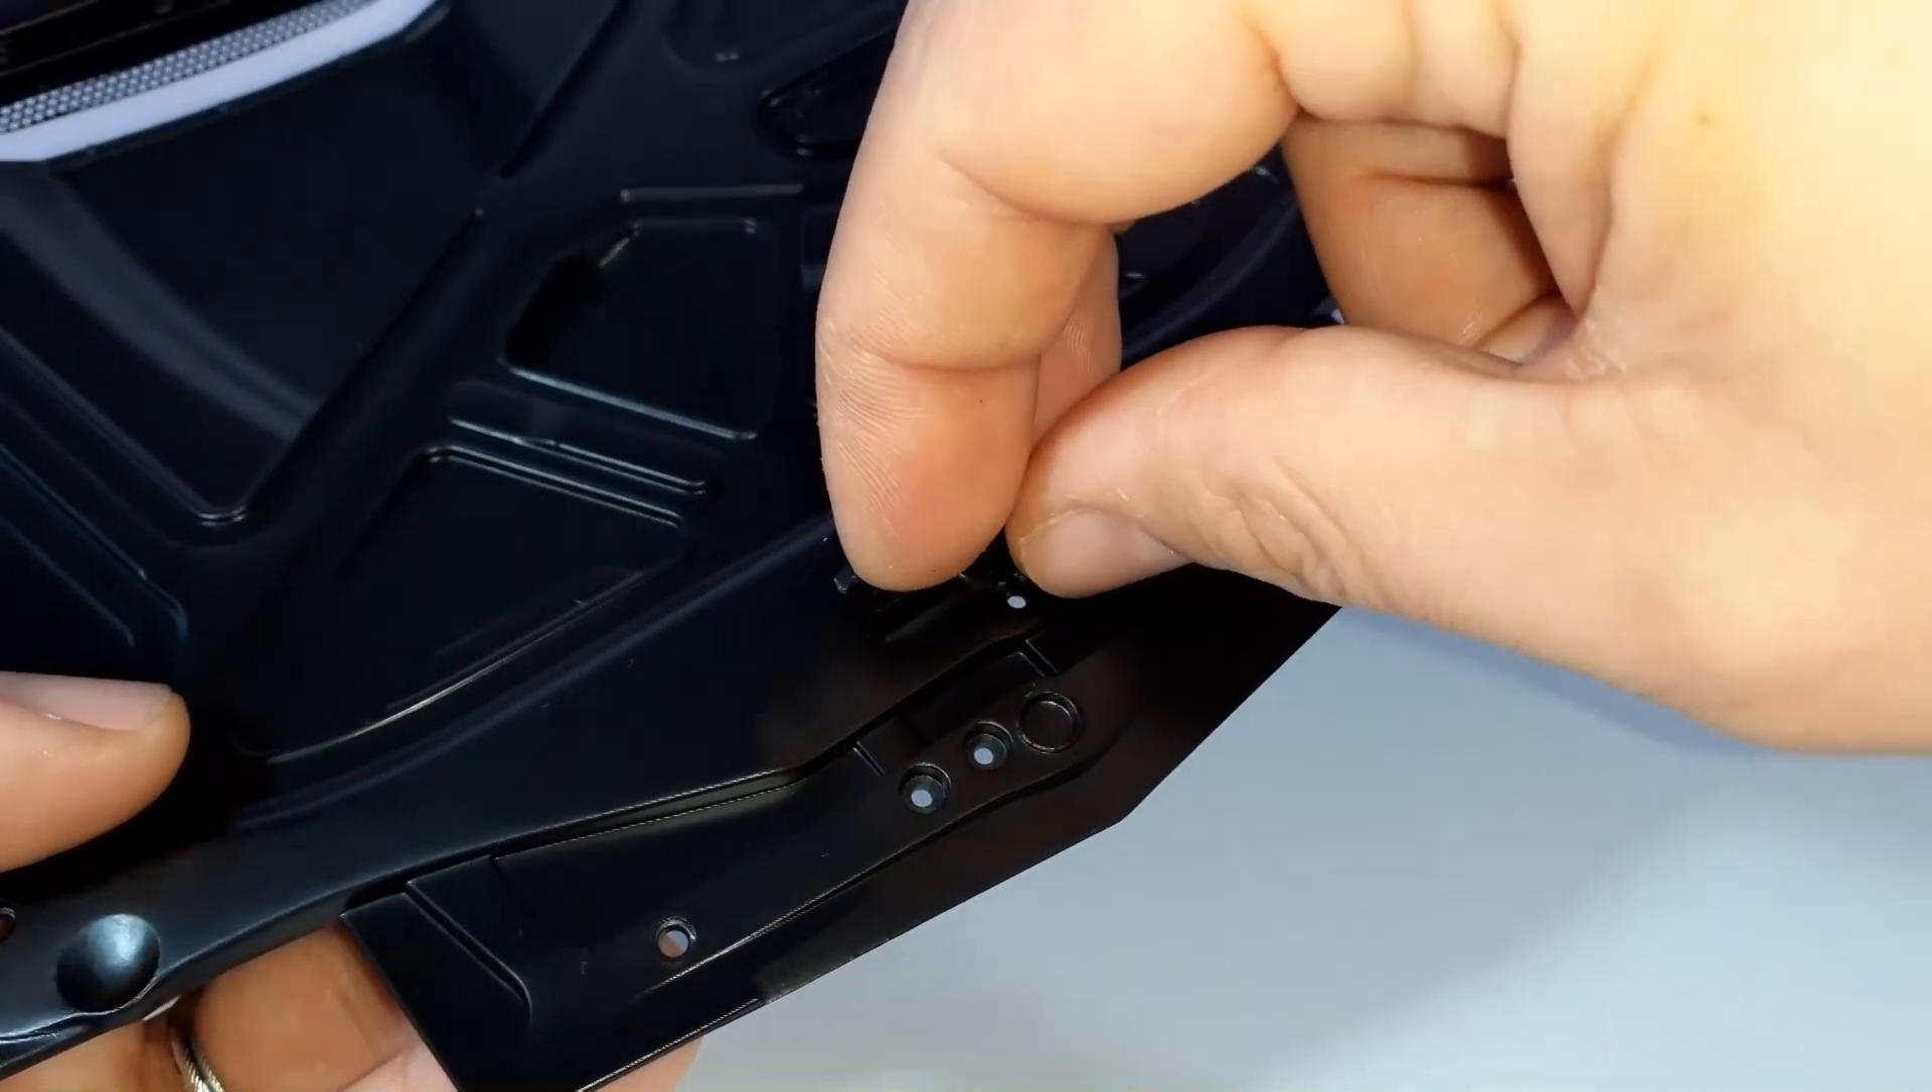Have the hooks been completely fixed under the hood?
No.